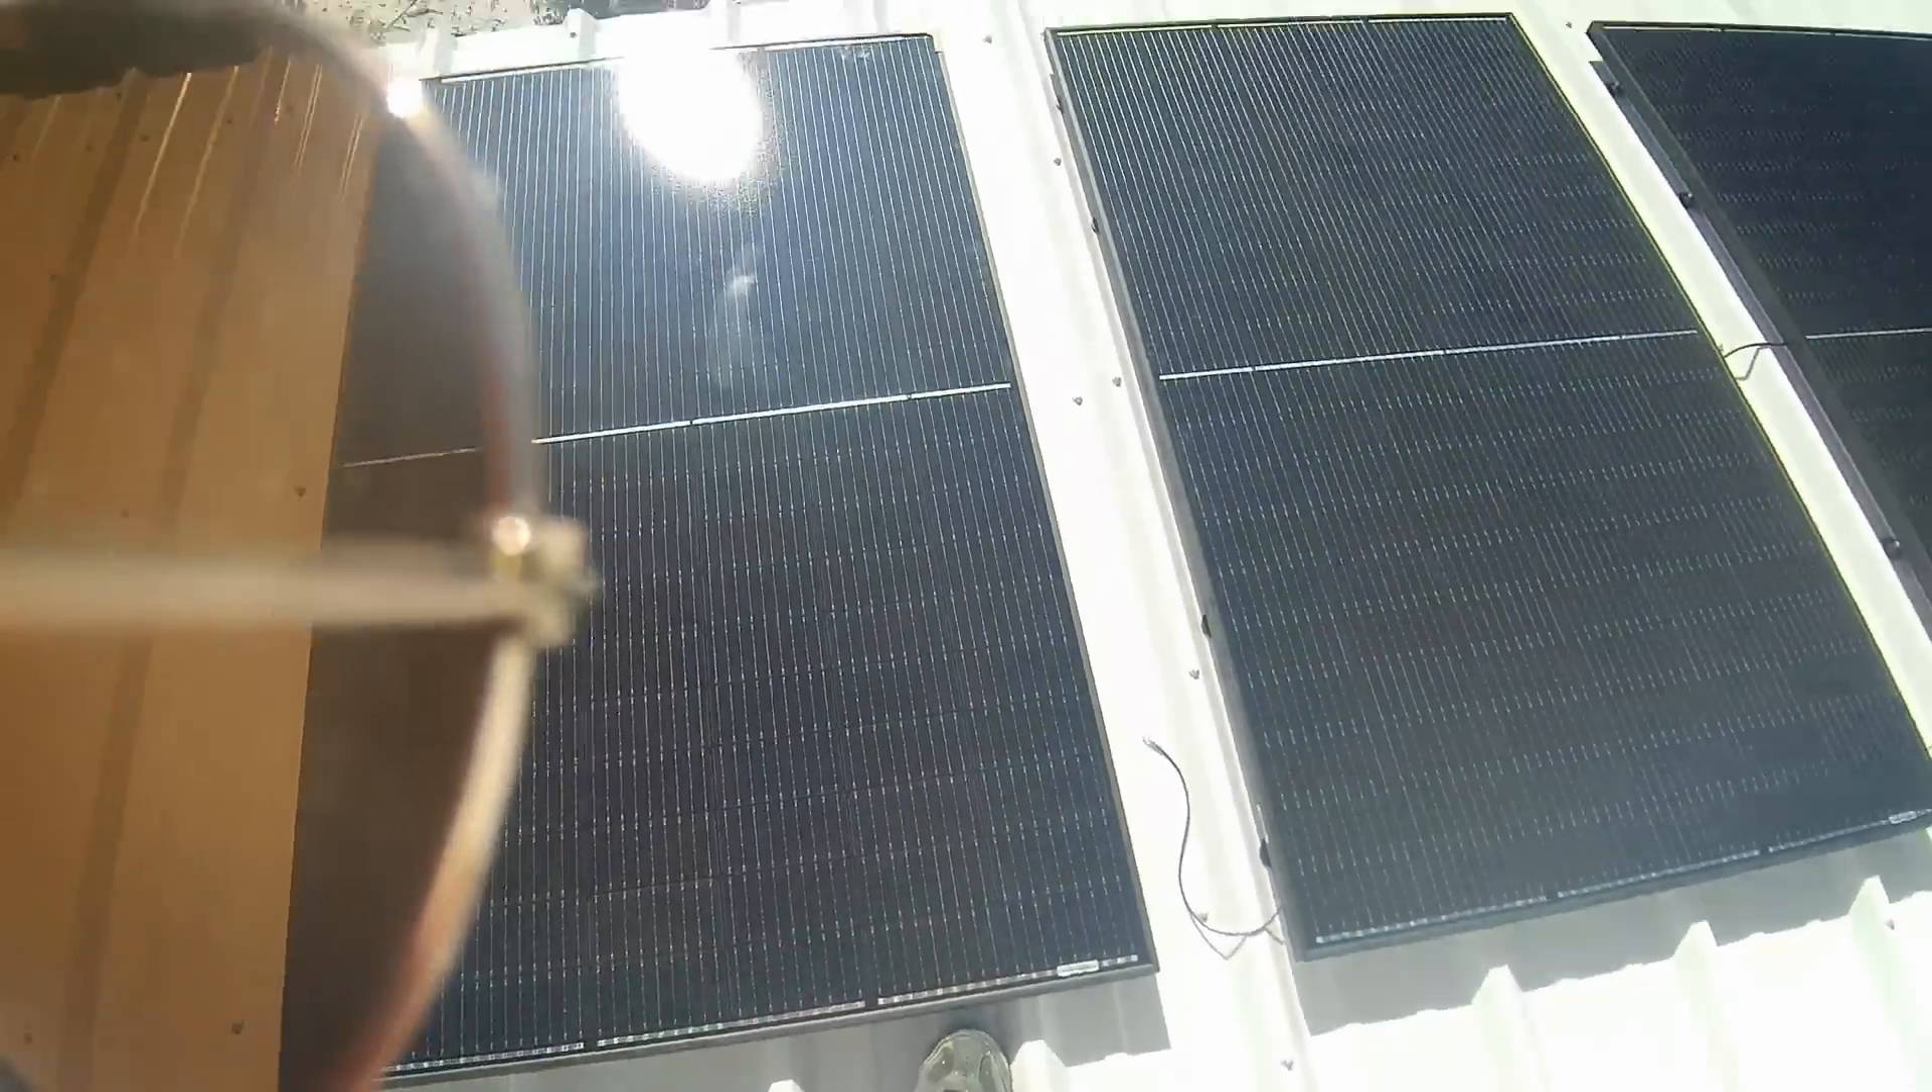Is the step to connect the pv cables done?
No.